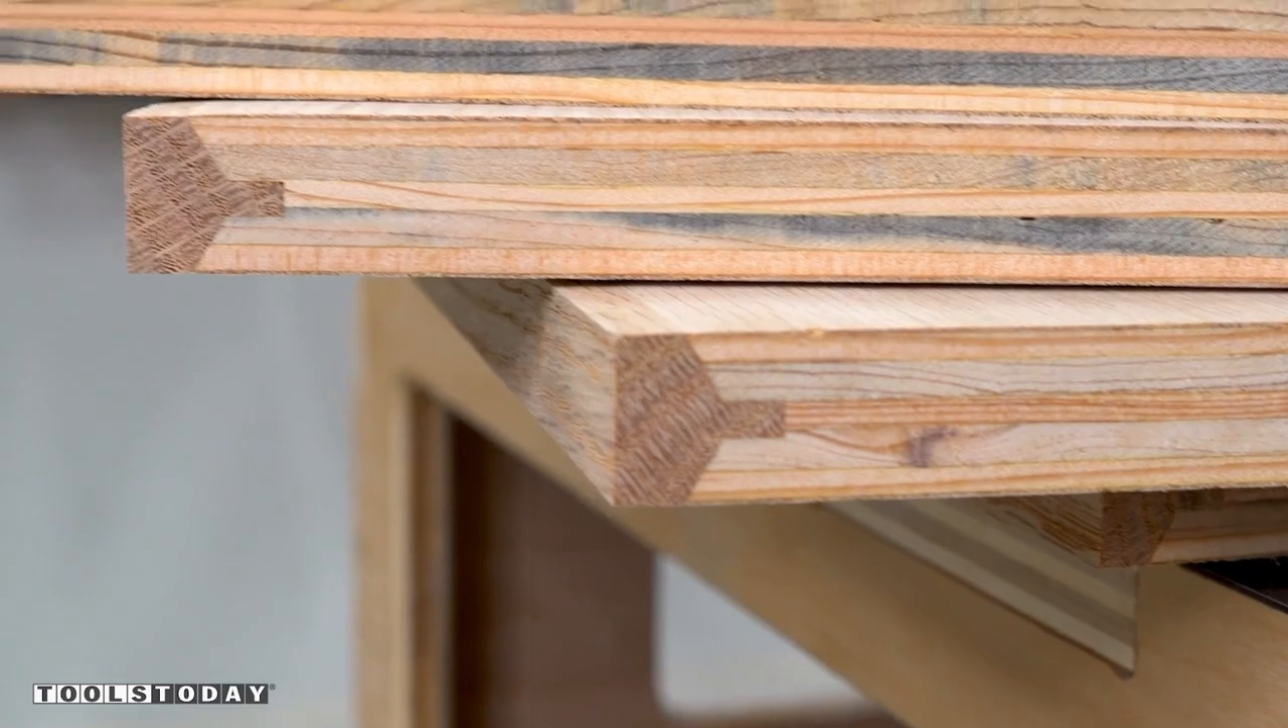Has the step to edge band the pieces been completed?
Yes.